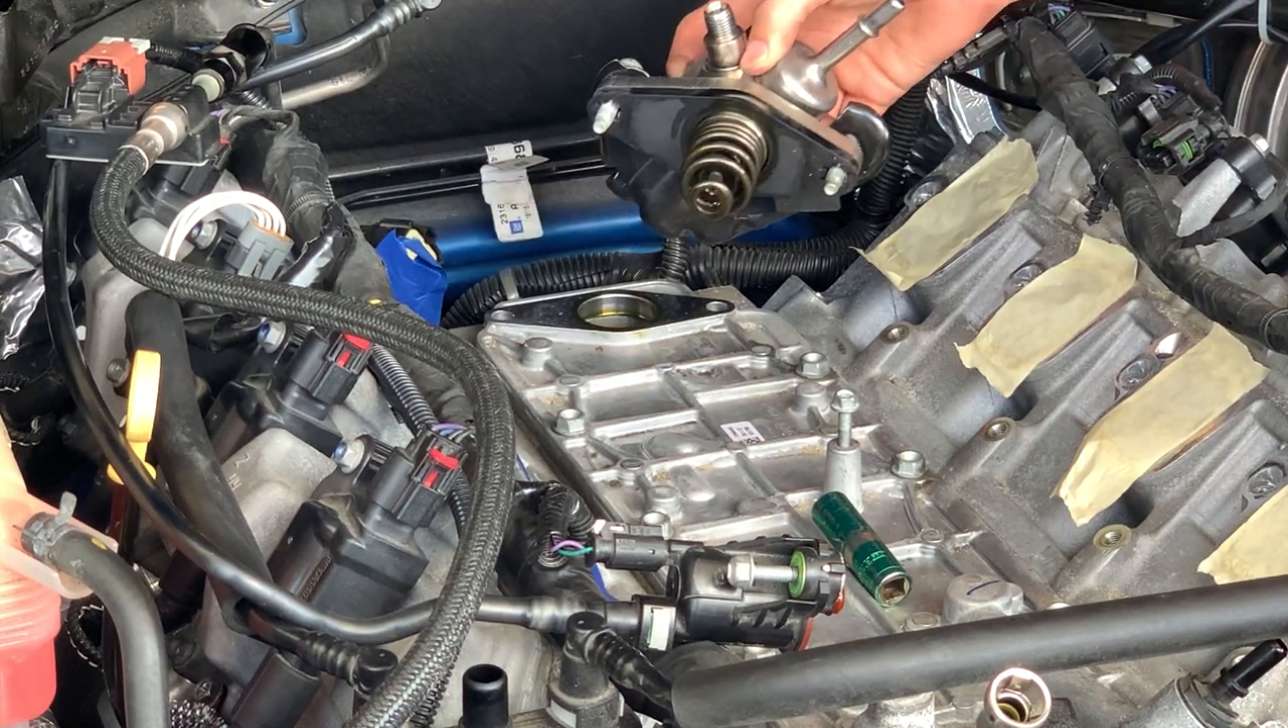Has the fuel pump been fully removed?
Yes.